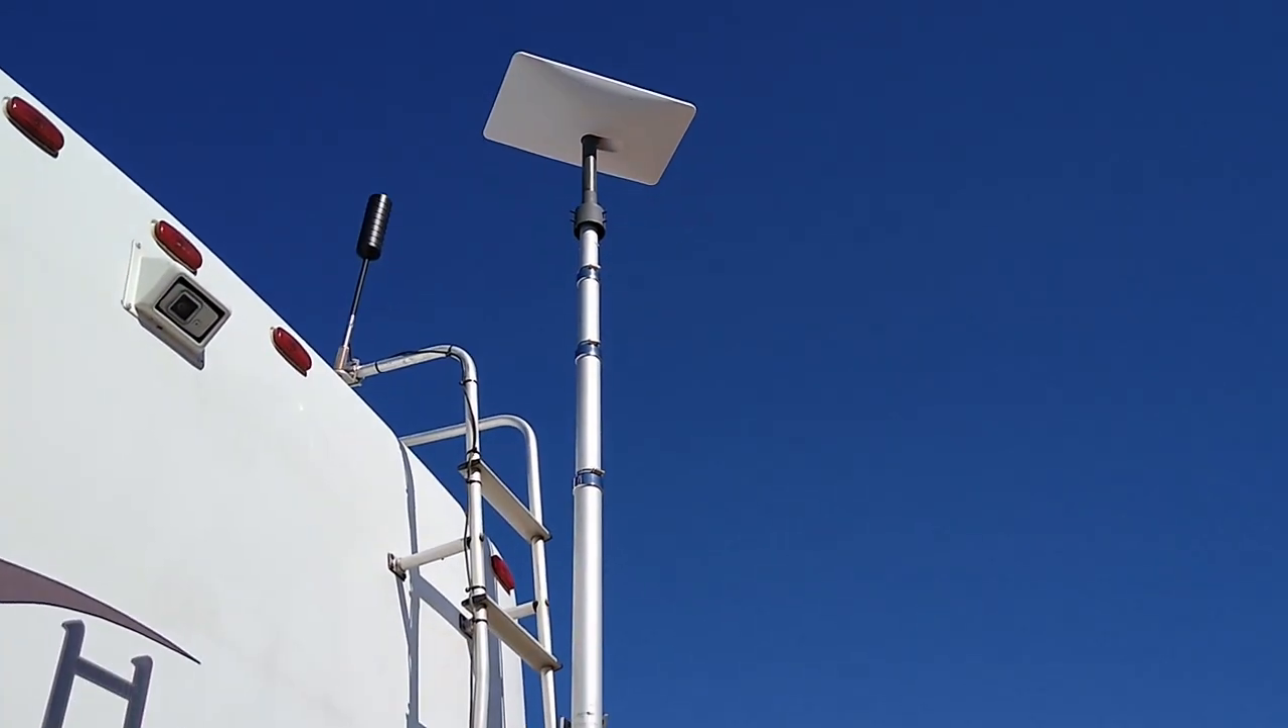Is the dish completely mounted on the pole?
Yes.